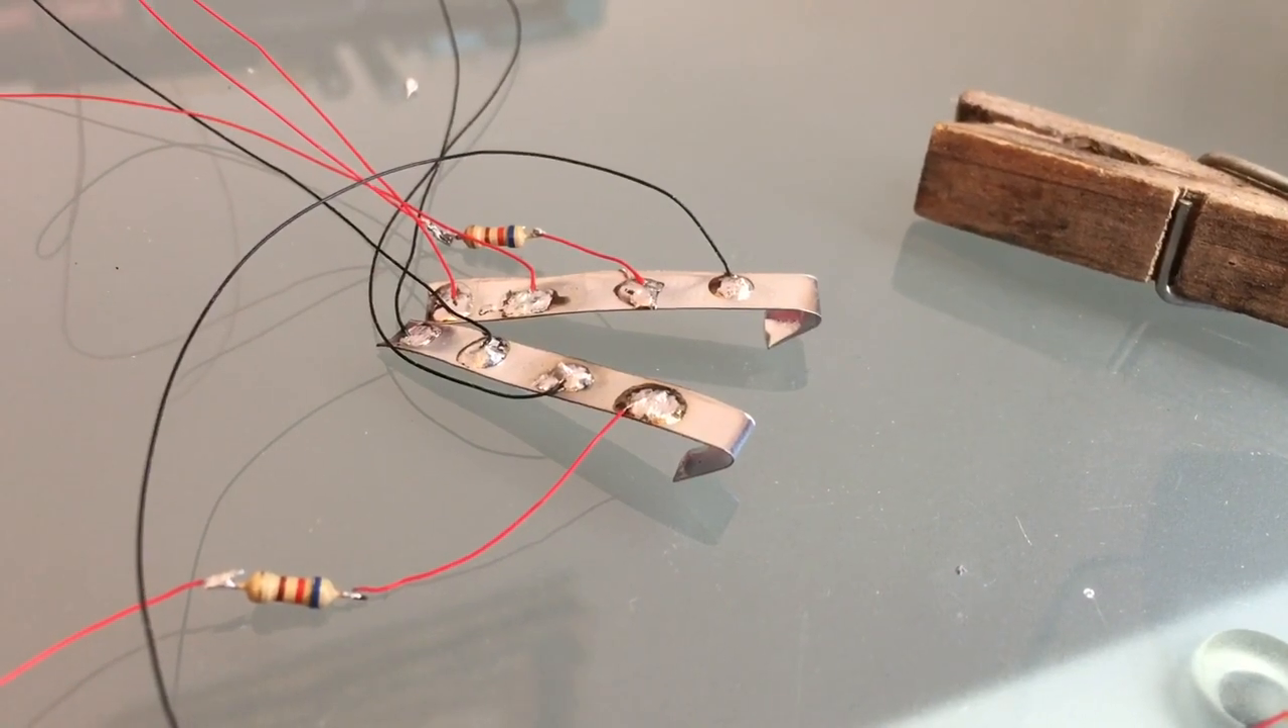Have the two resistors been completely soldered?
Yes.